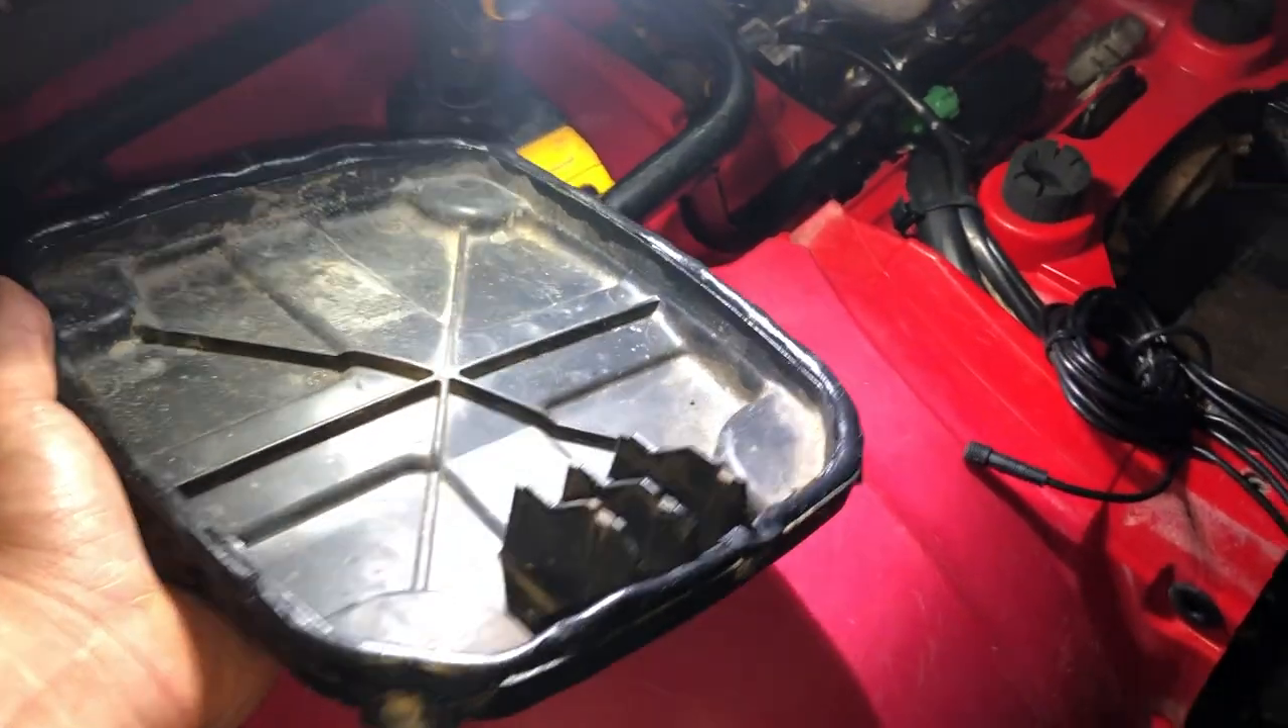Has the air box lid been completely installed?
No.